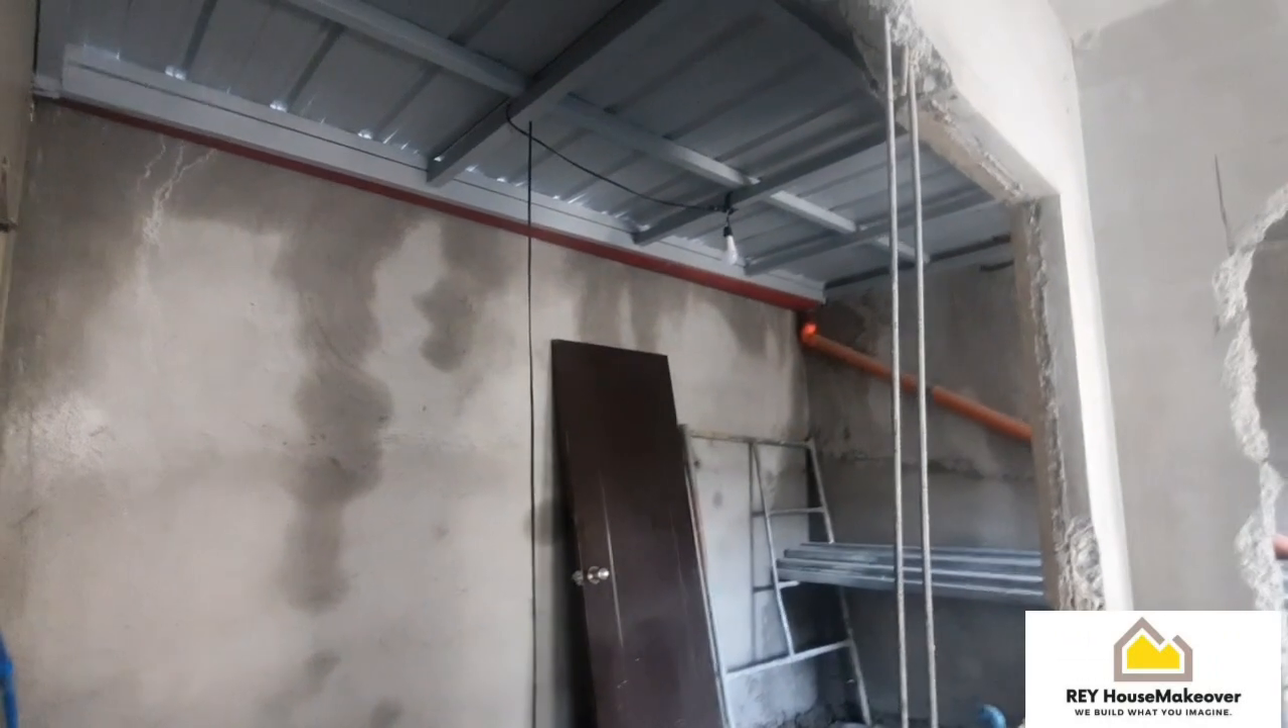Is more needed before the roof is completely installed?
No.